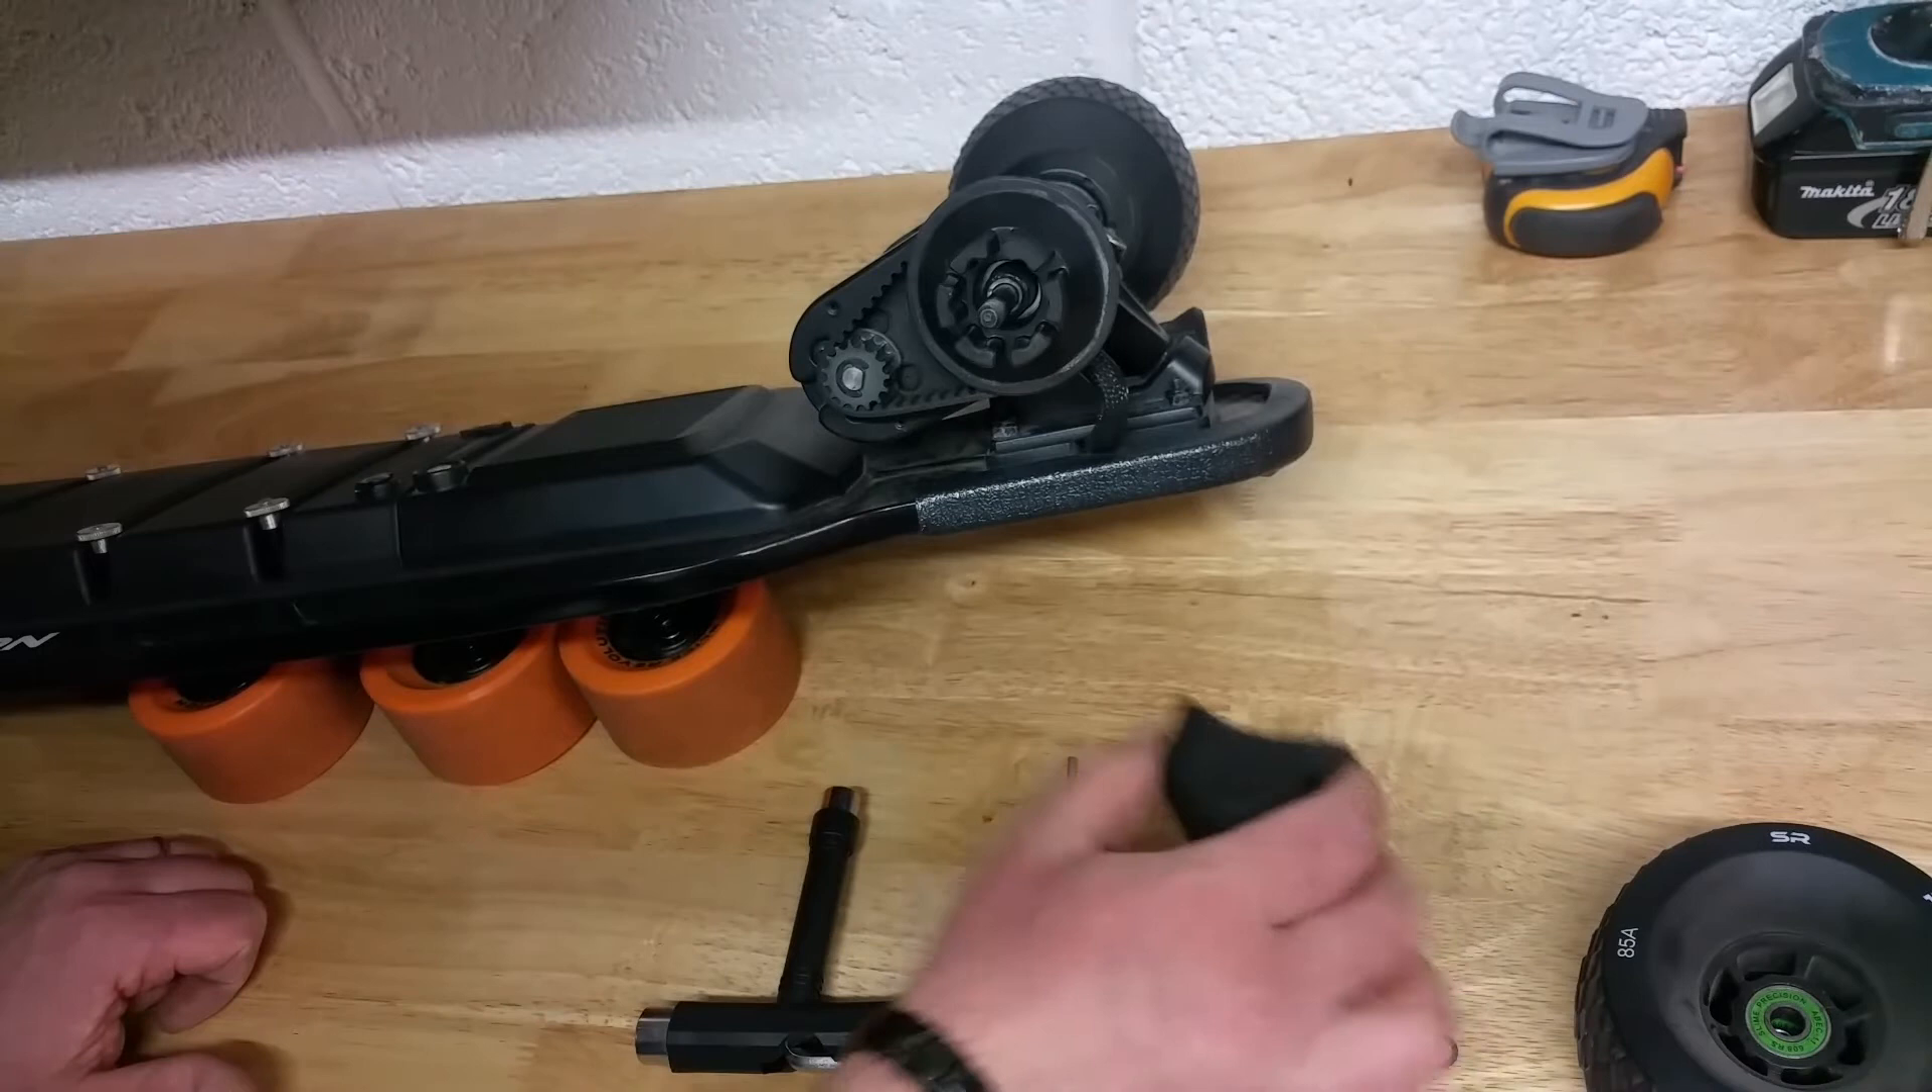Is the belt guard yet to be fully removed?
No.